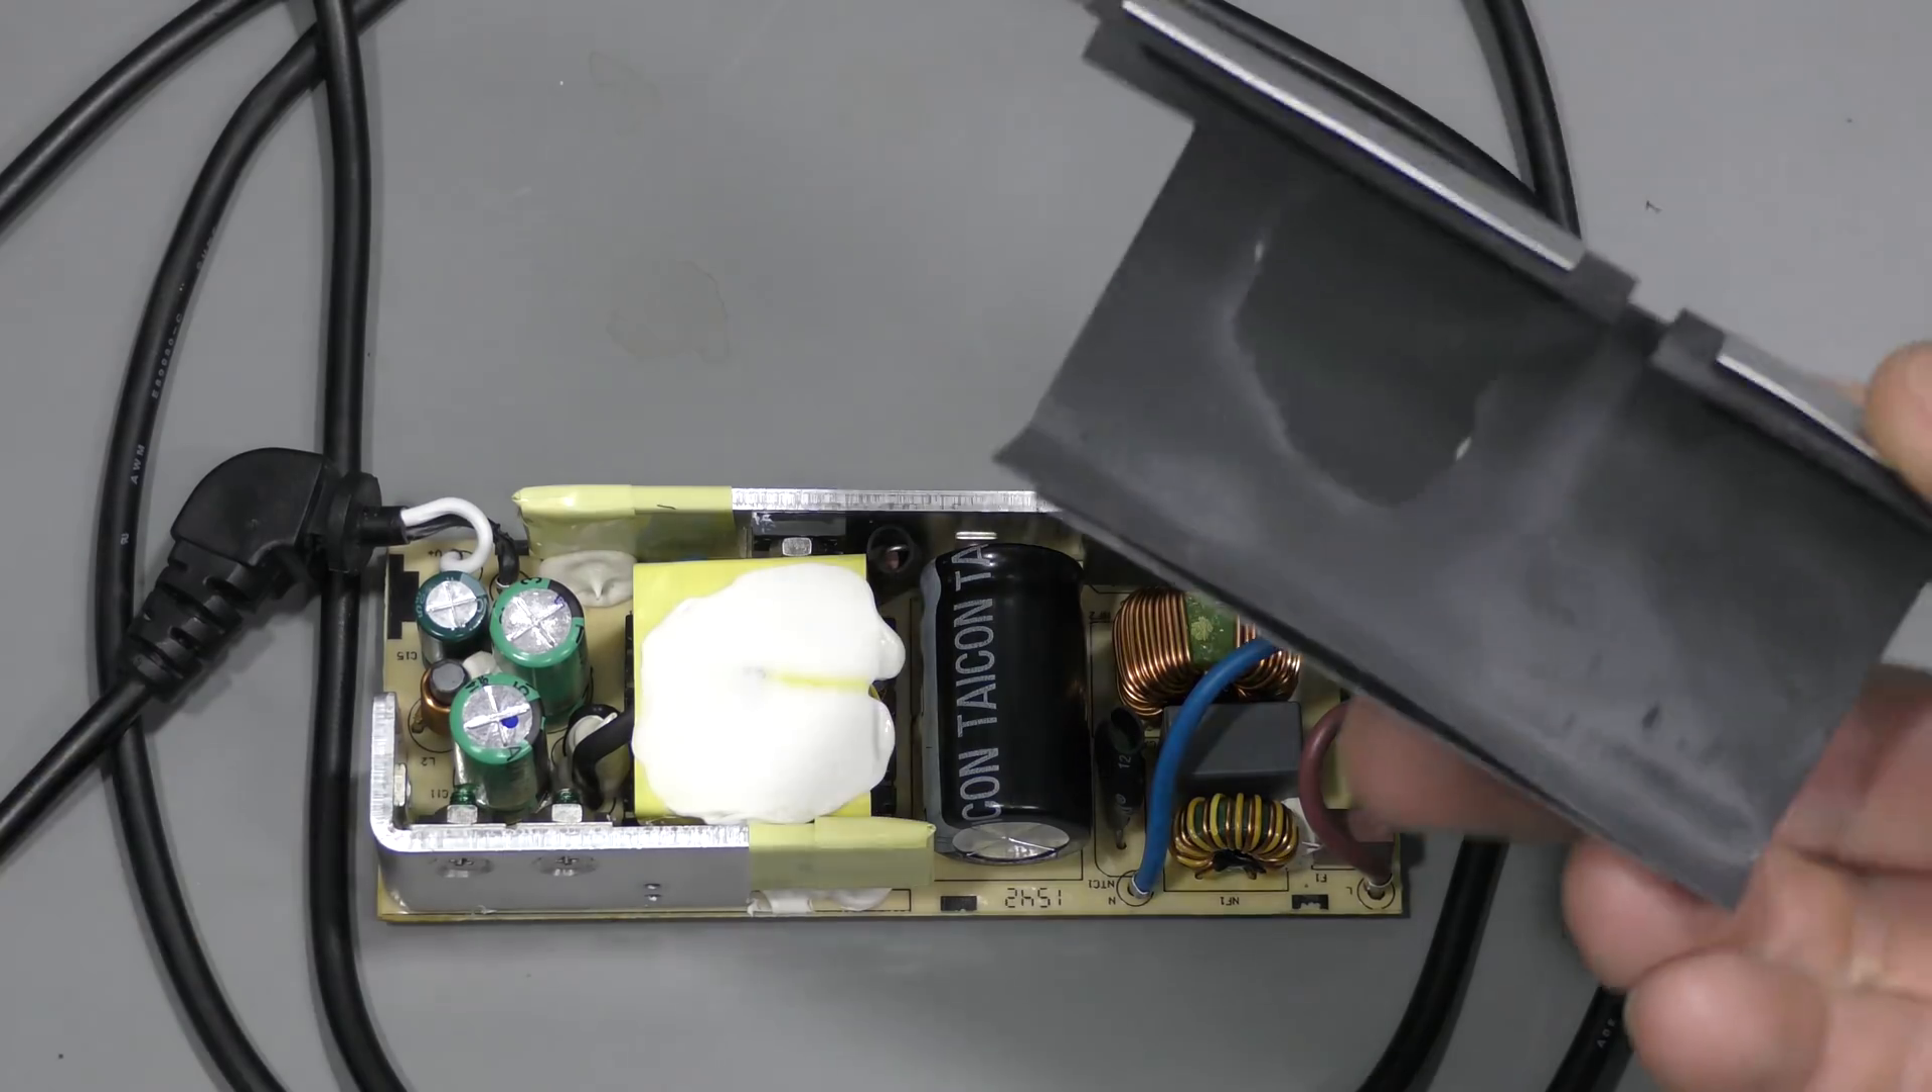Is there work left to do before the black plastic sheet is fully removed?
No.